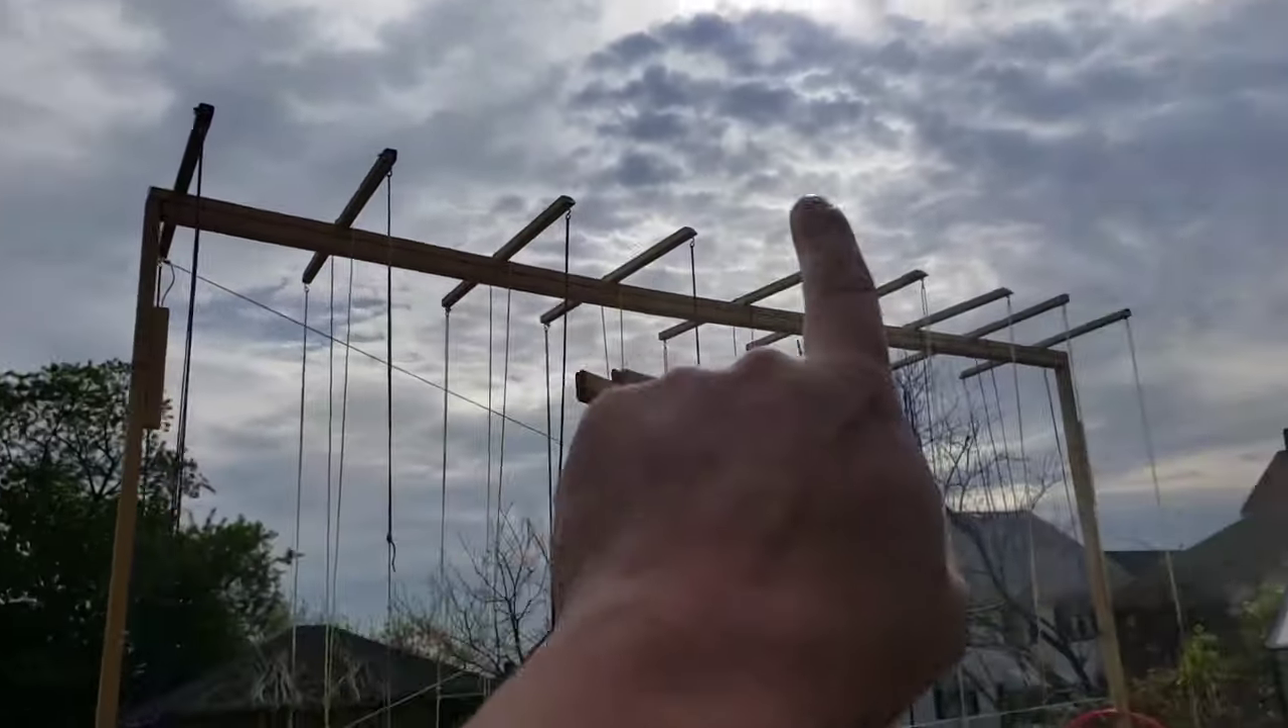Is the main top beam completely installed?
Yes.